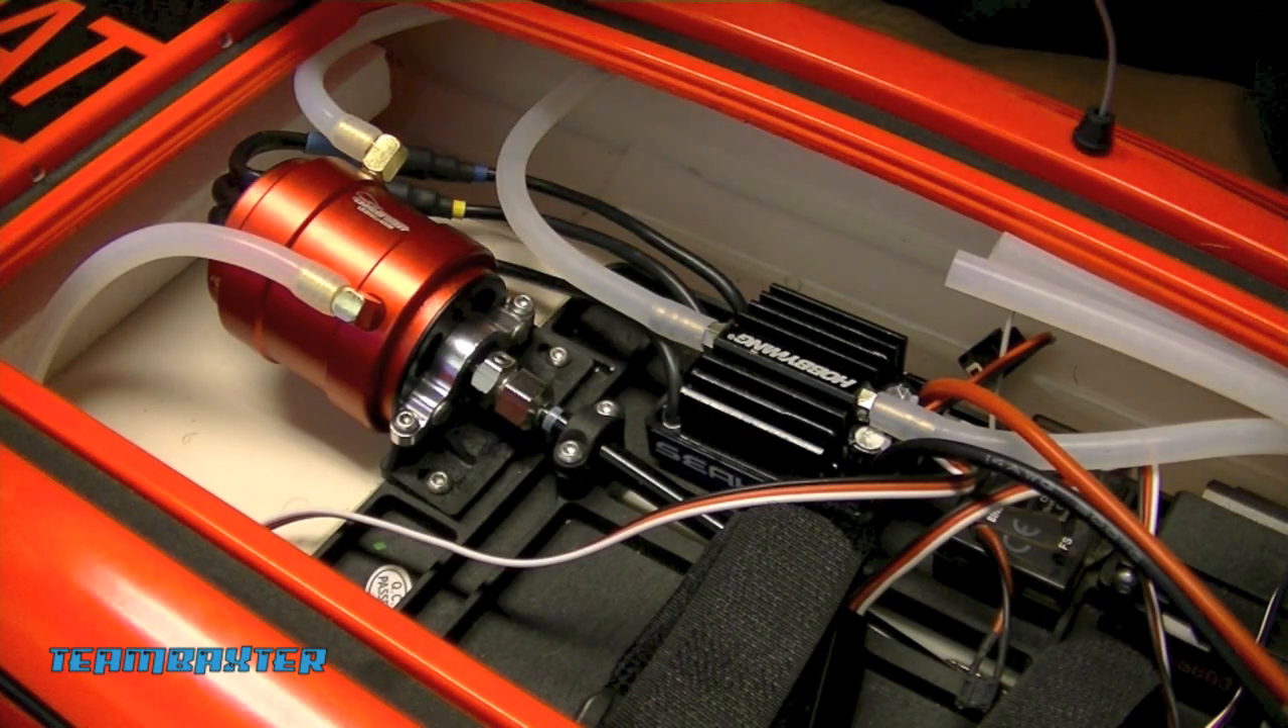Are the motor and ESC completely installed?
Yes.